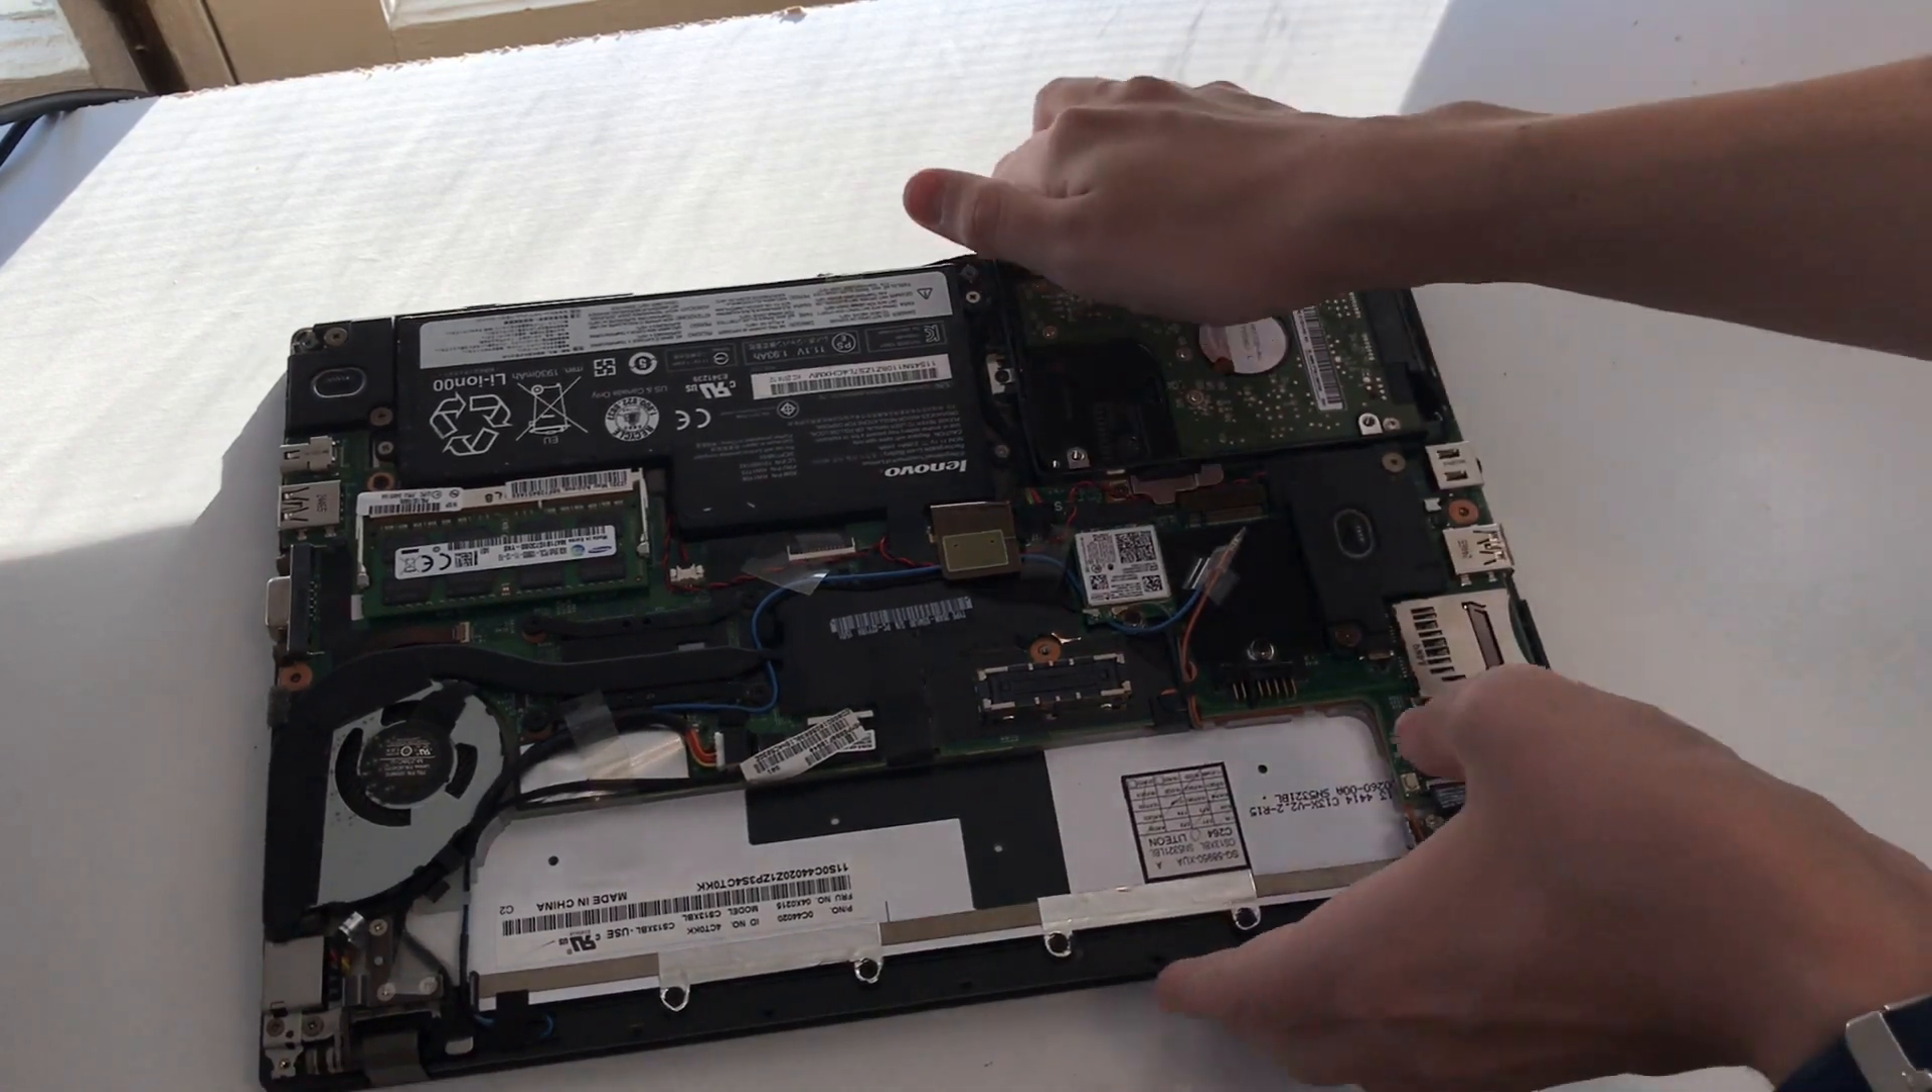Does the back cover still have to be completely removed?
No.